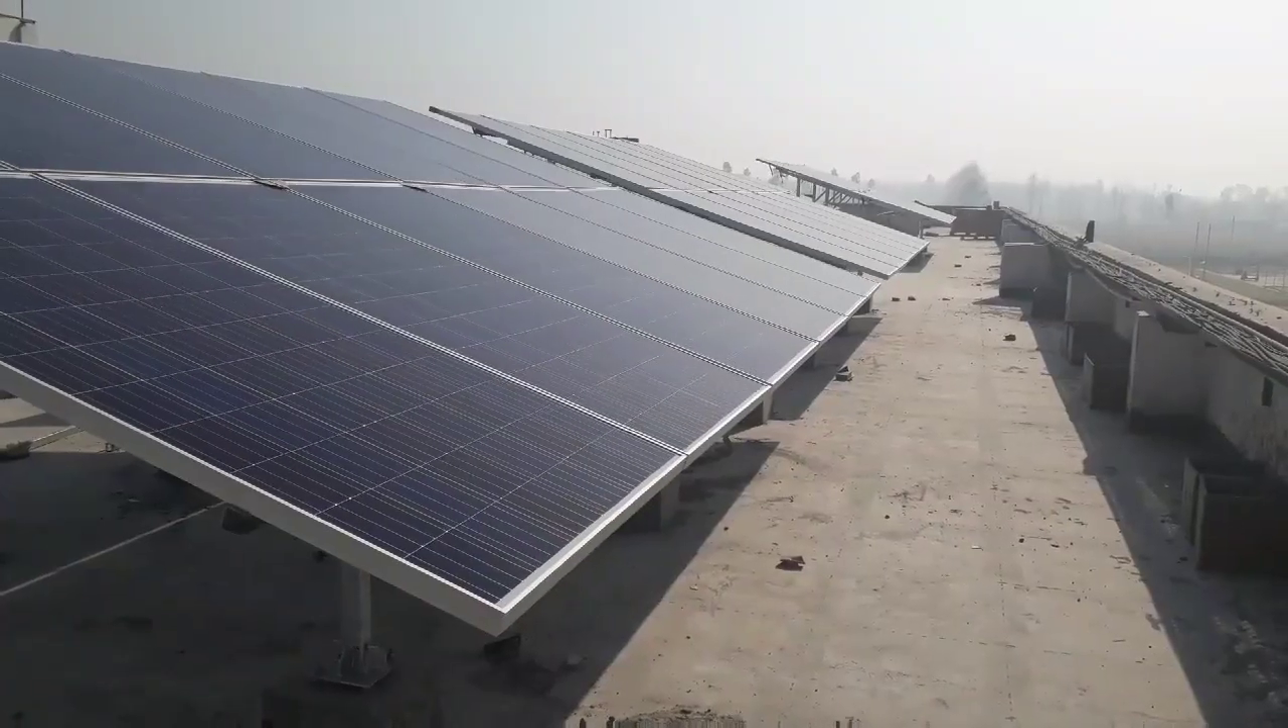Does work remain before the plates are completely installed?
No.